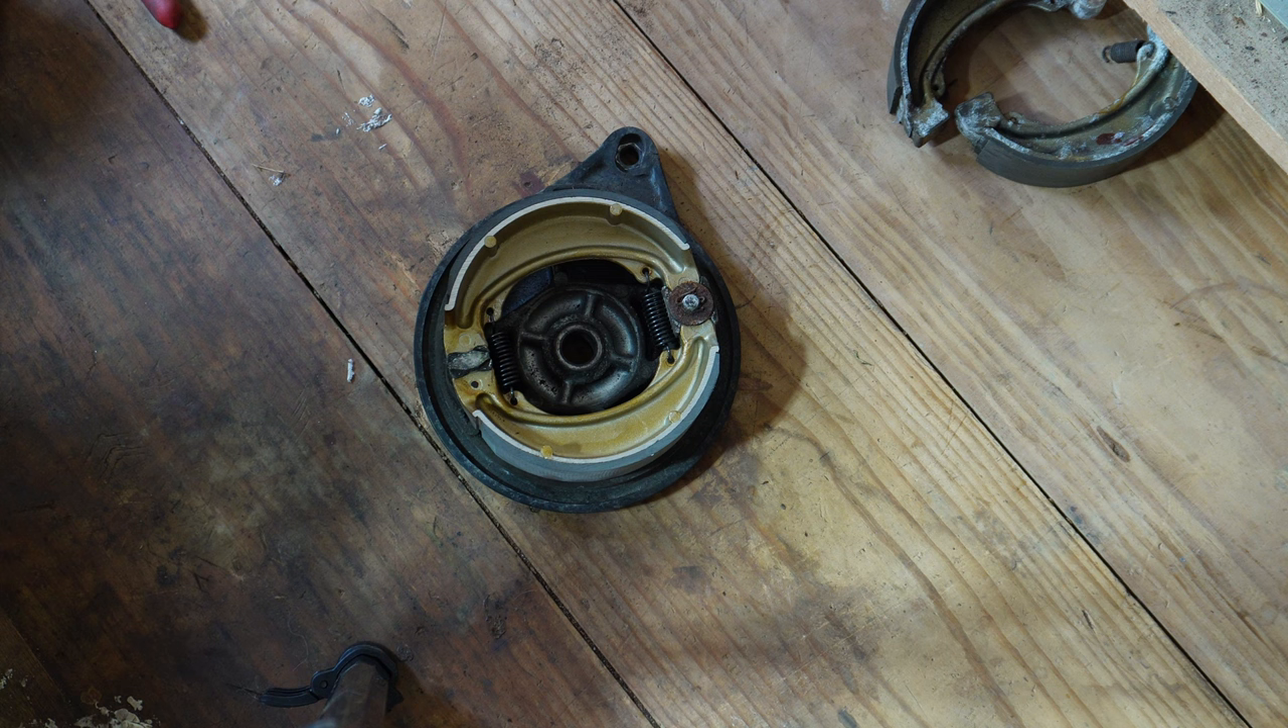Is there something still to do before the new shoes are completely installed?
No.